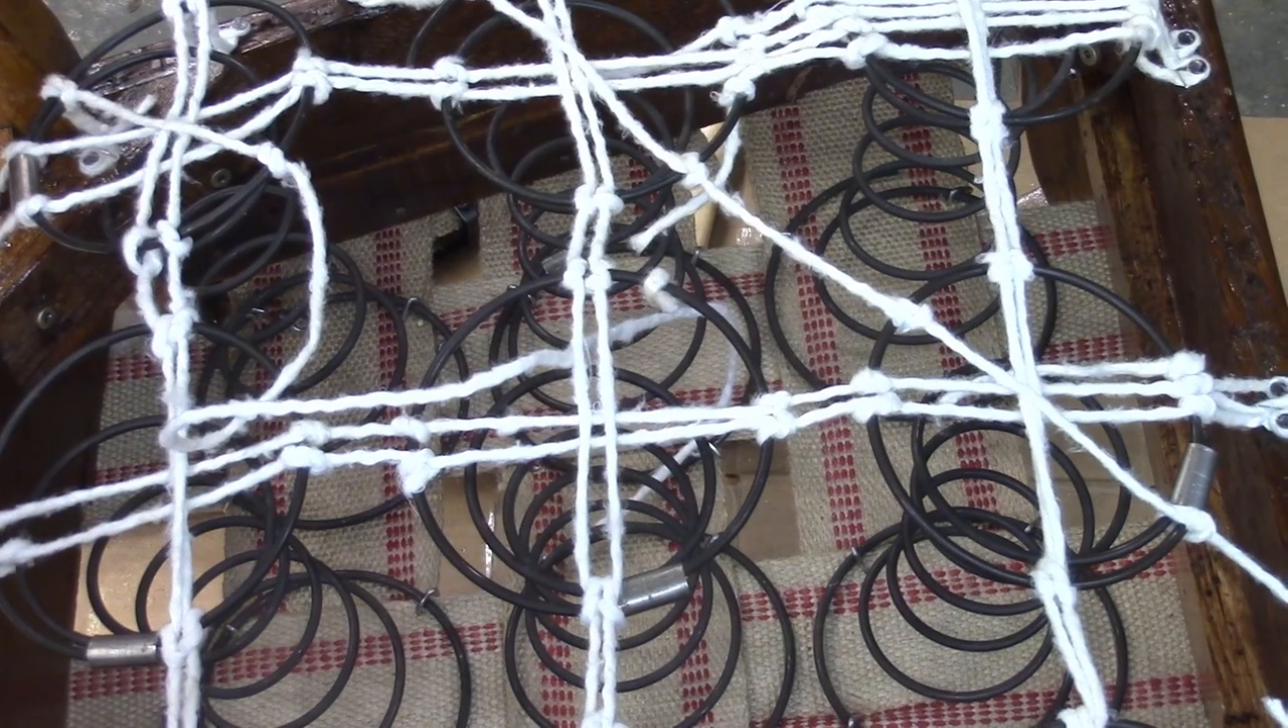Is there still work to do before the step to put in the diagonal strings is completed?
Yes.